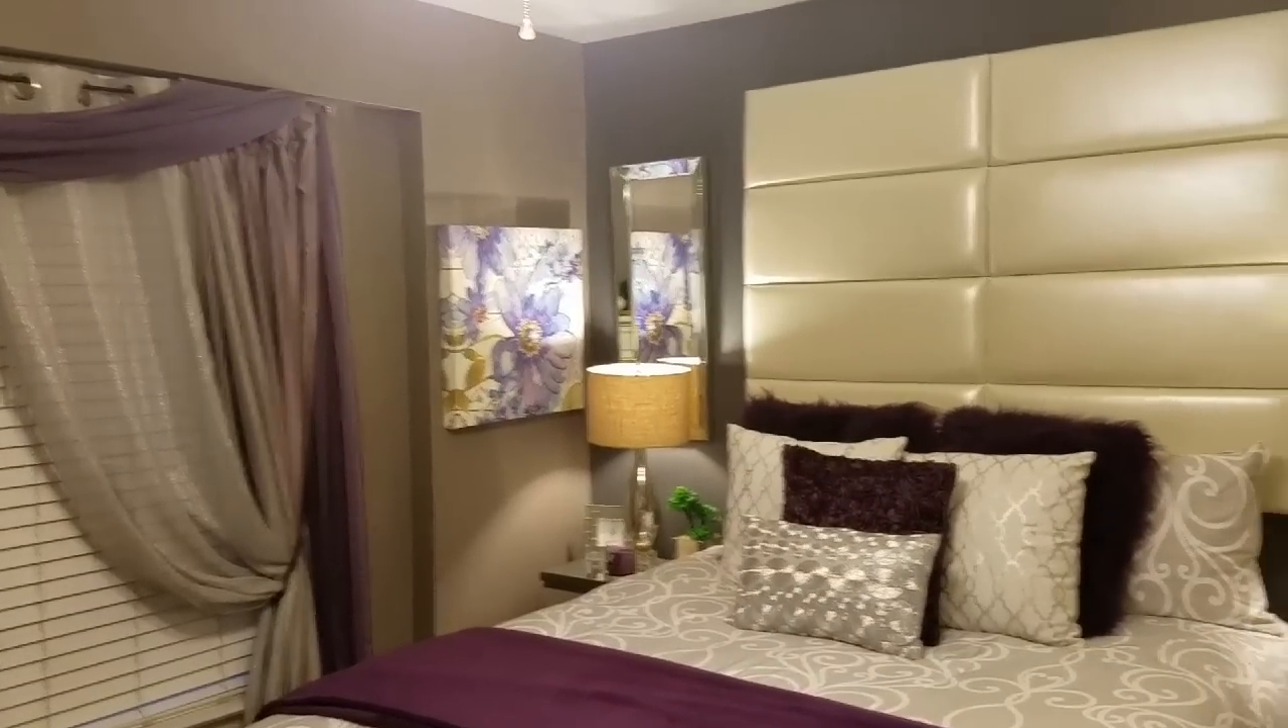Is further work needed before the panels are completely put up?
No.